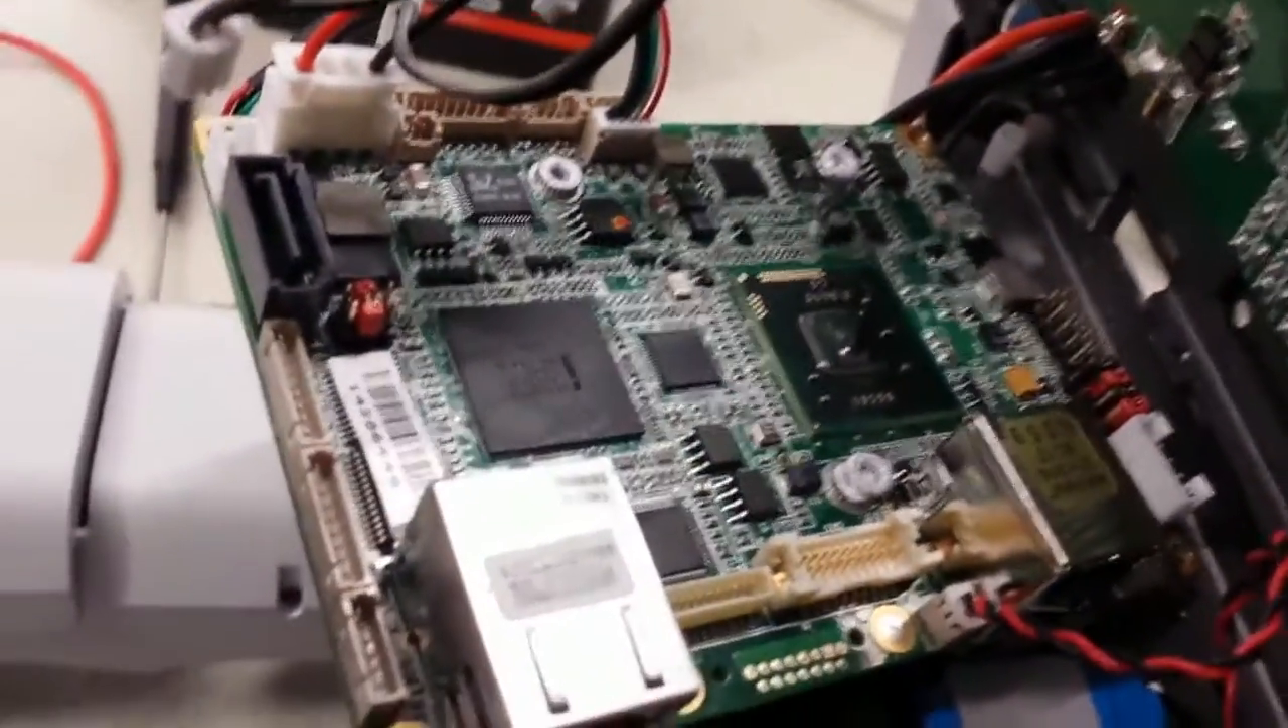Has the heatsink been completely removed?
Yes.